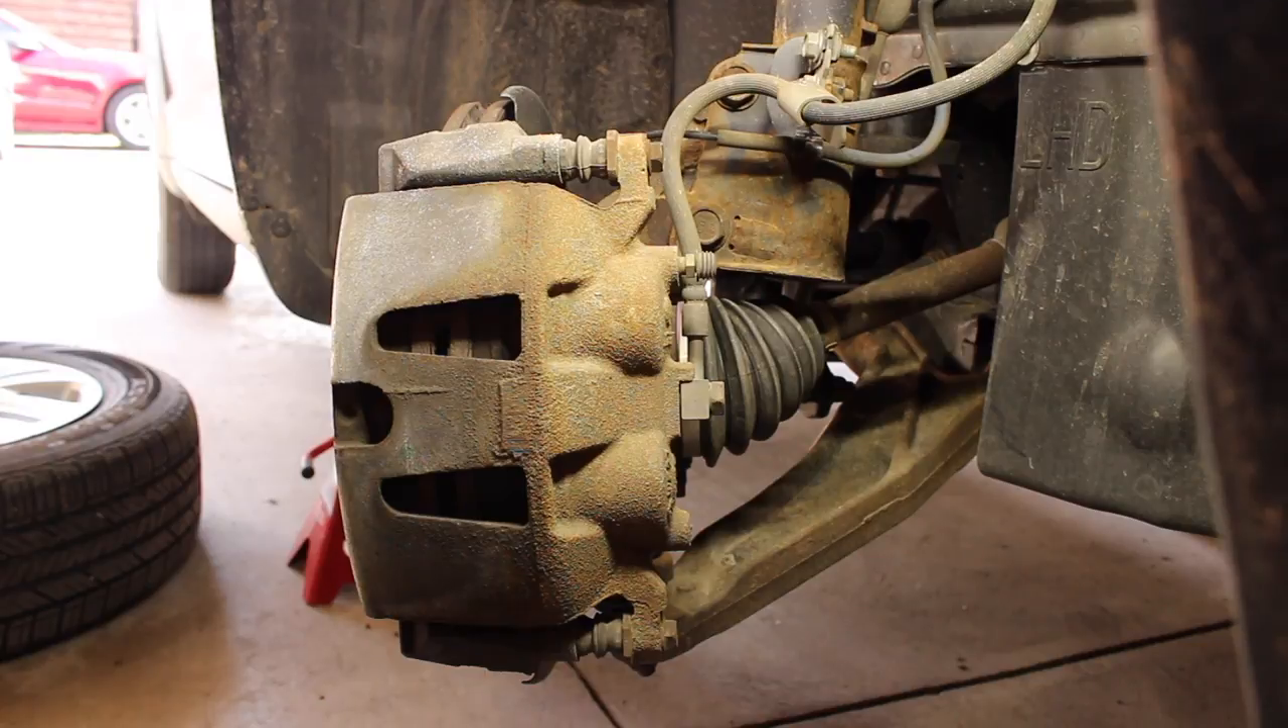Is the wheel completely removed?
Yes.